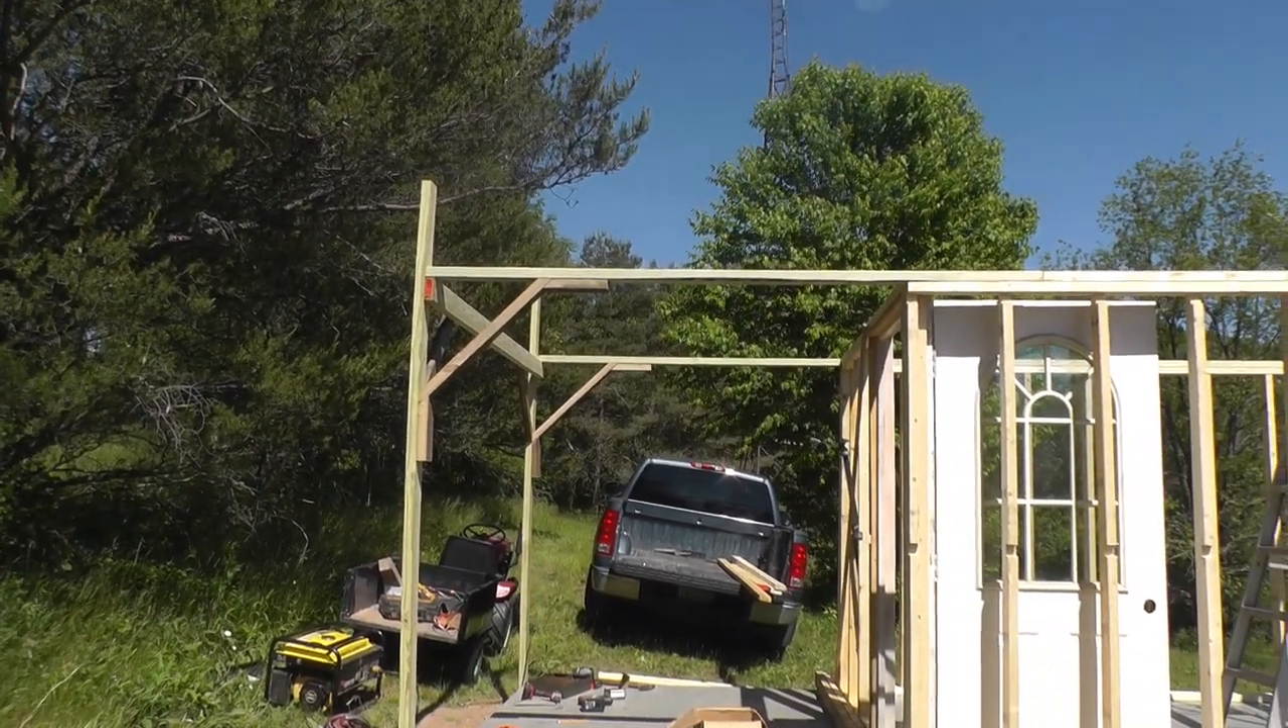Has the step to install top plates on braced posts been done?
Yes.